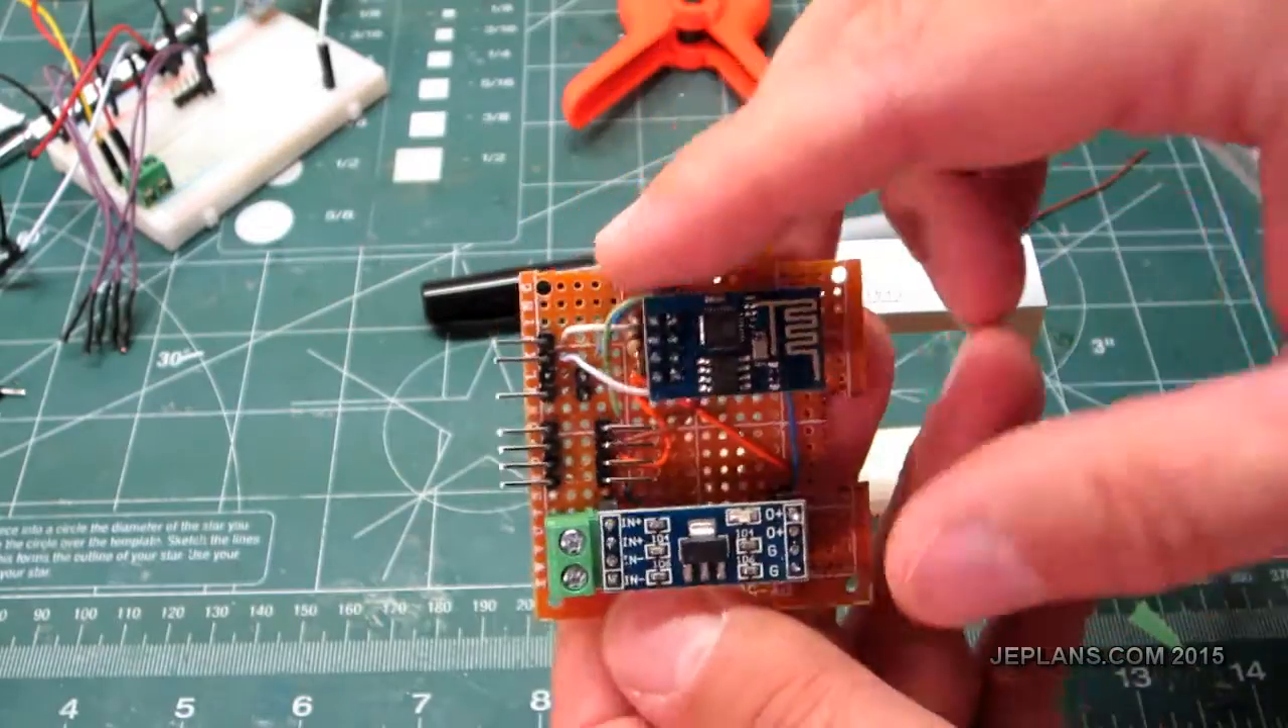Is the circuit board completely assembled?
Yes.